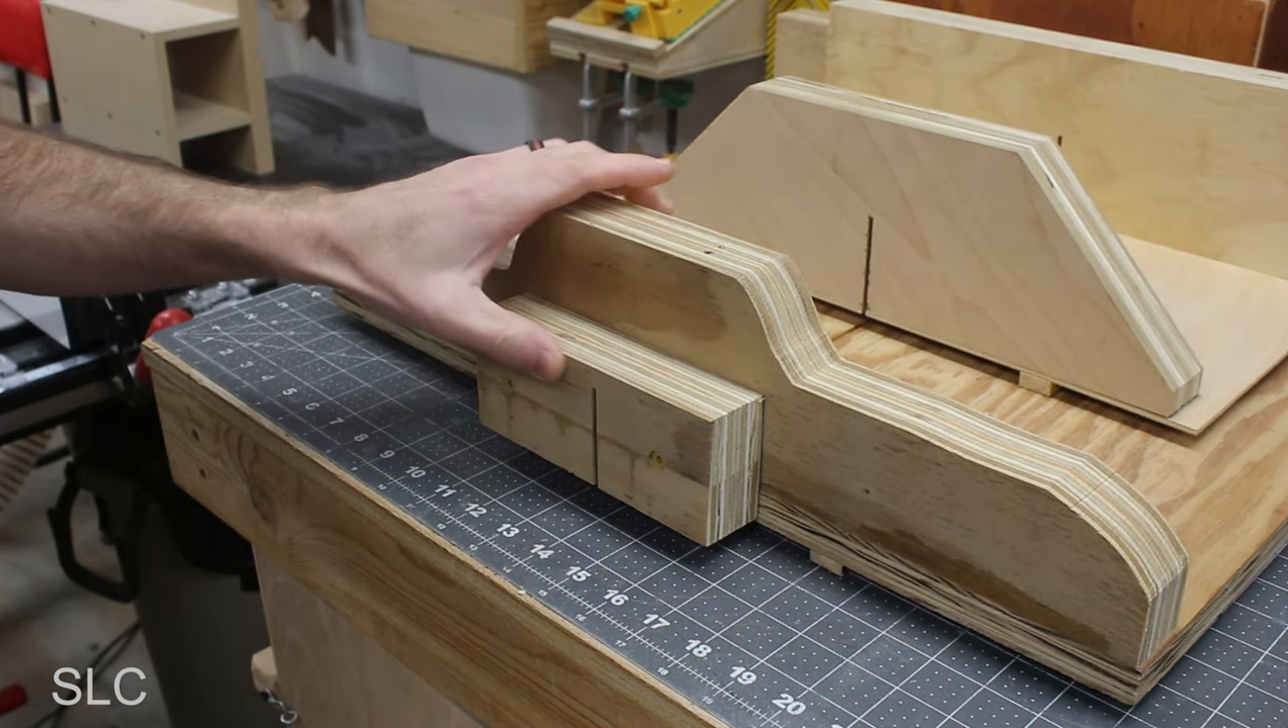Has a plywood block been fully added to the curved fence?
Yes.